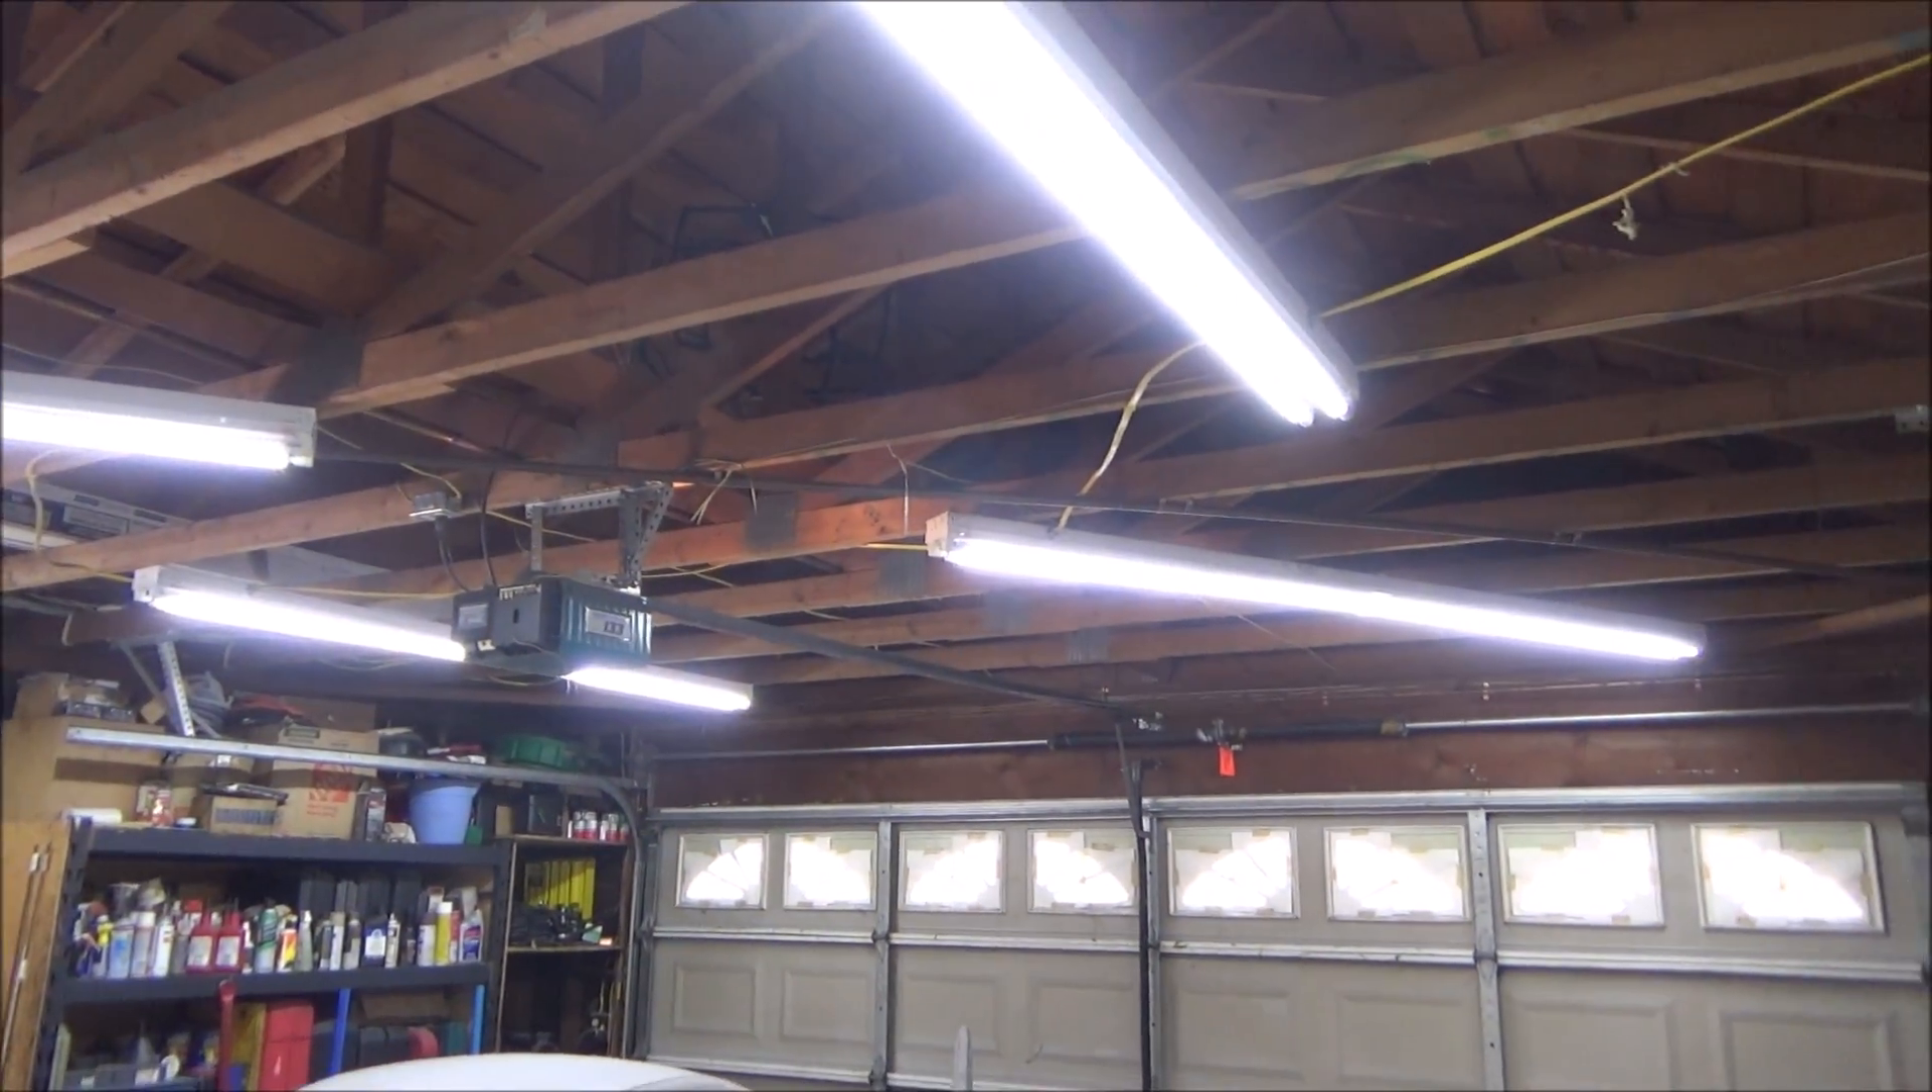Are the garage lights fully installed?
Yes.